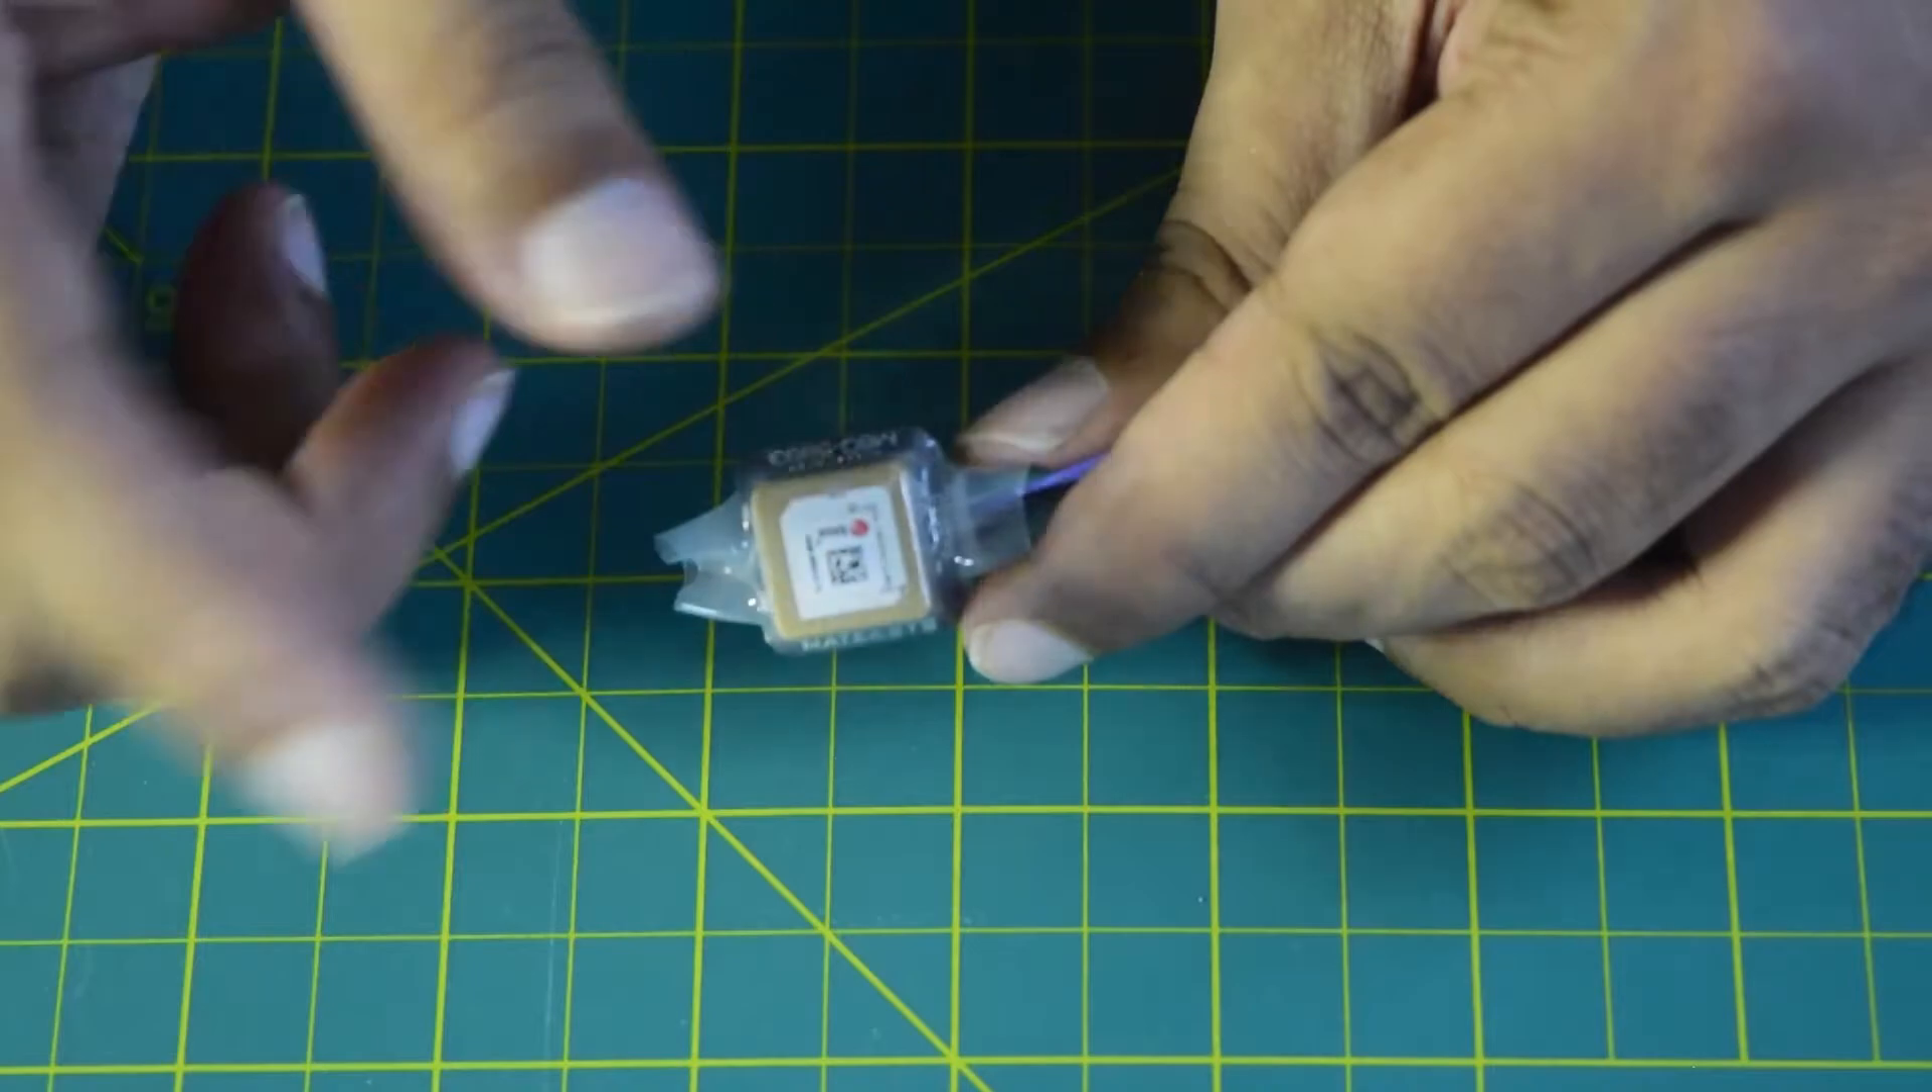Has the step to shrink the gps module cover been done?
Yes.